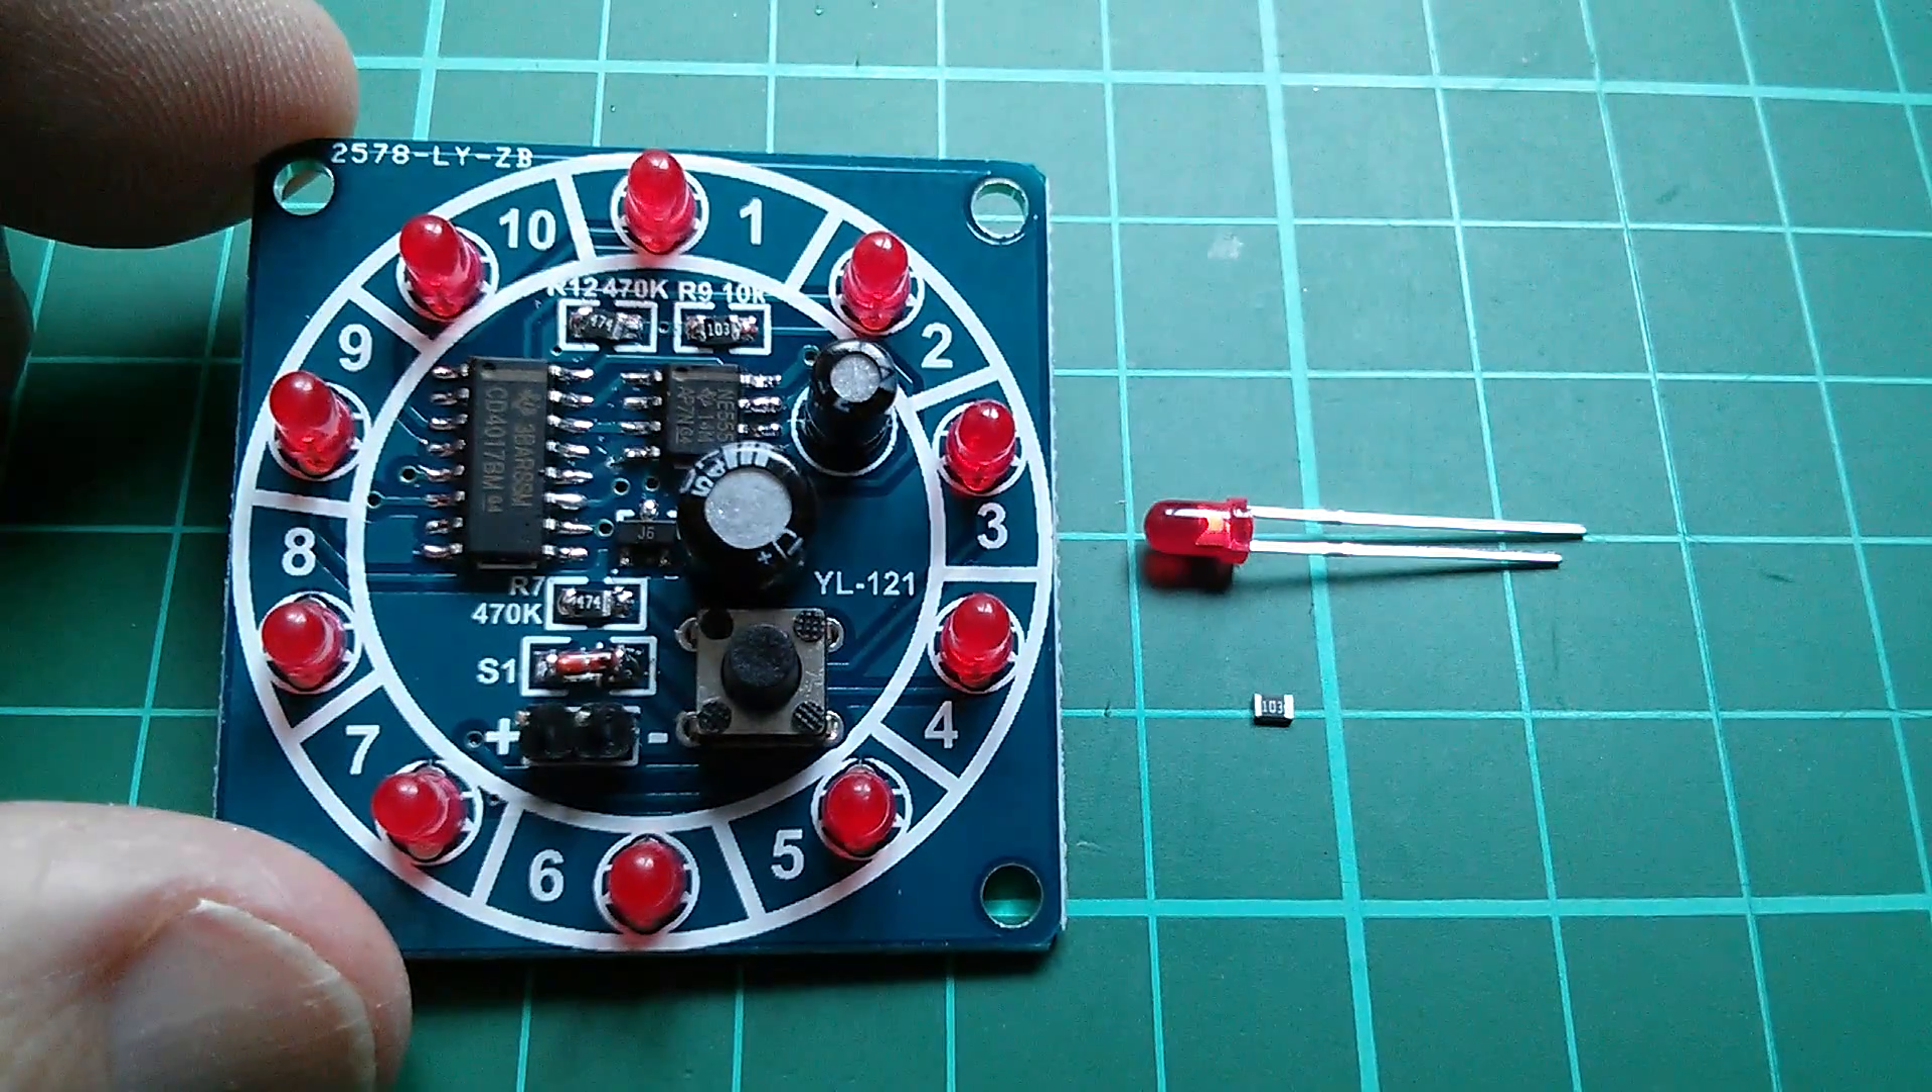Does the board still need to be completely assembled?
No.